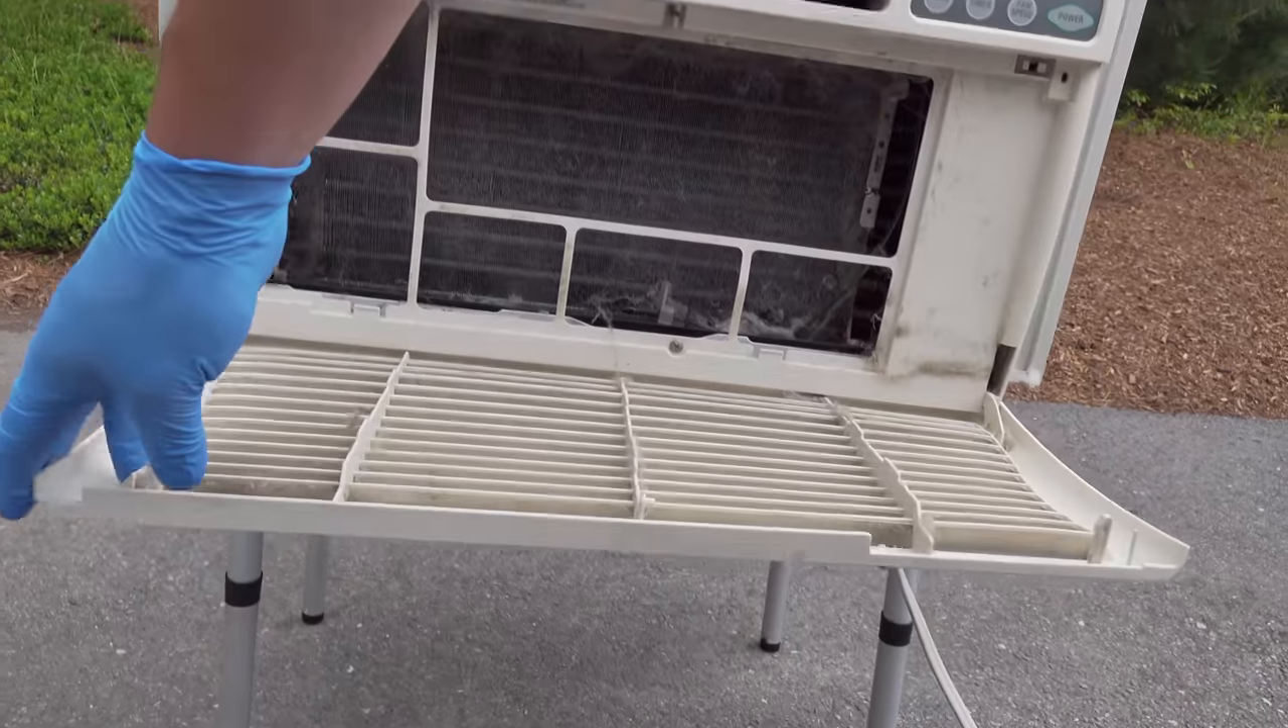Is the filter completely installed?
No.